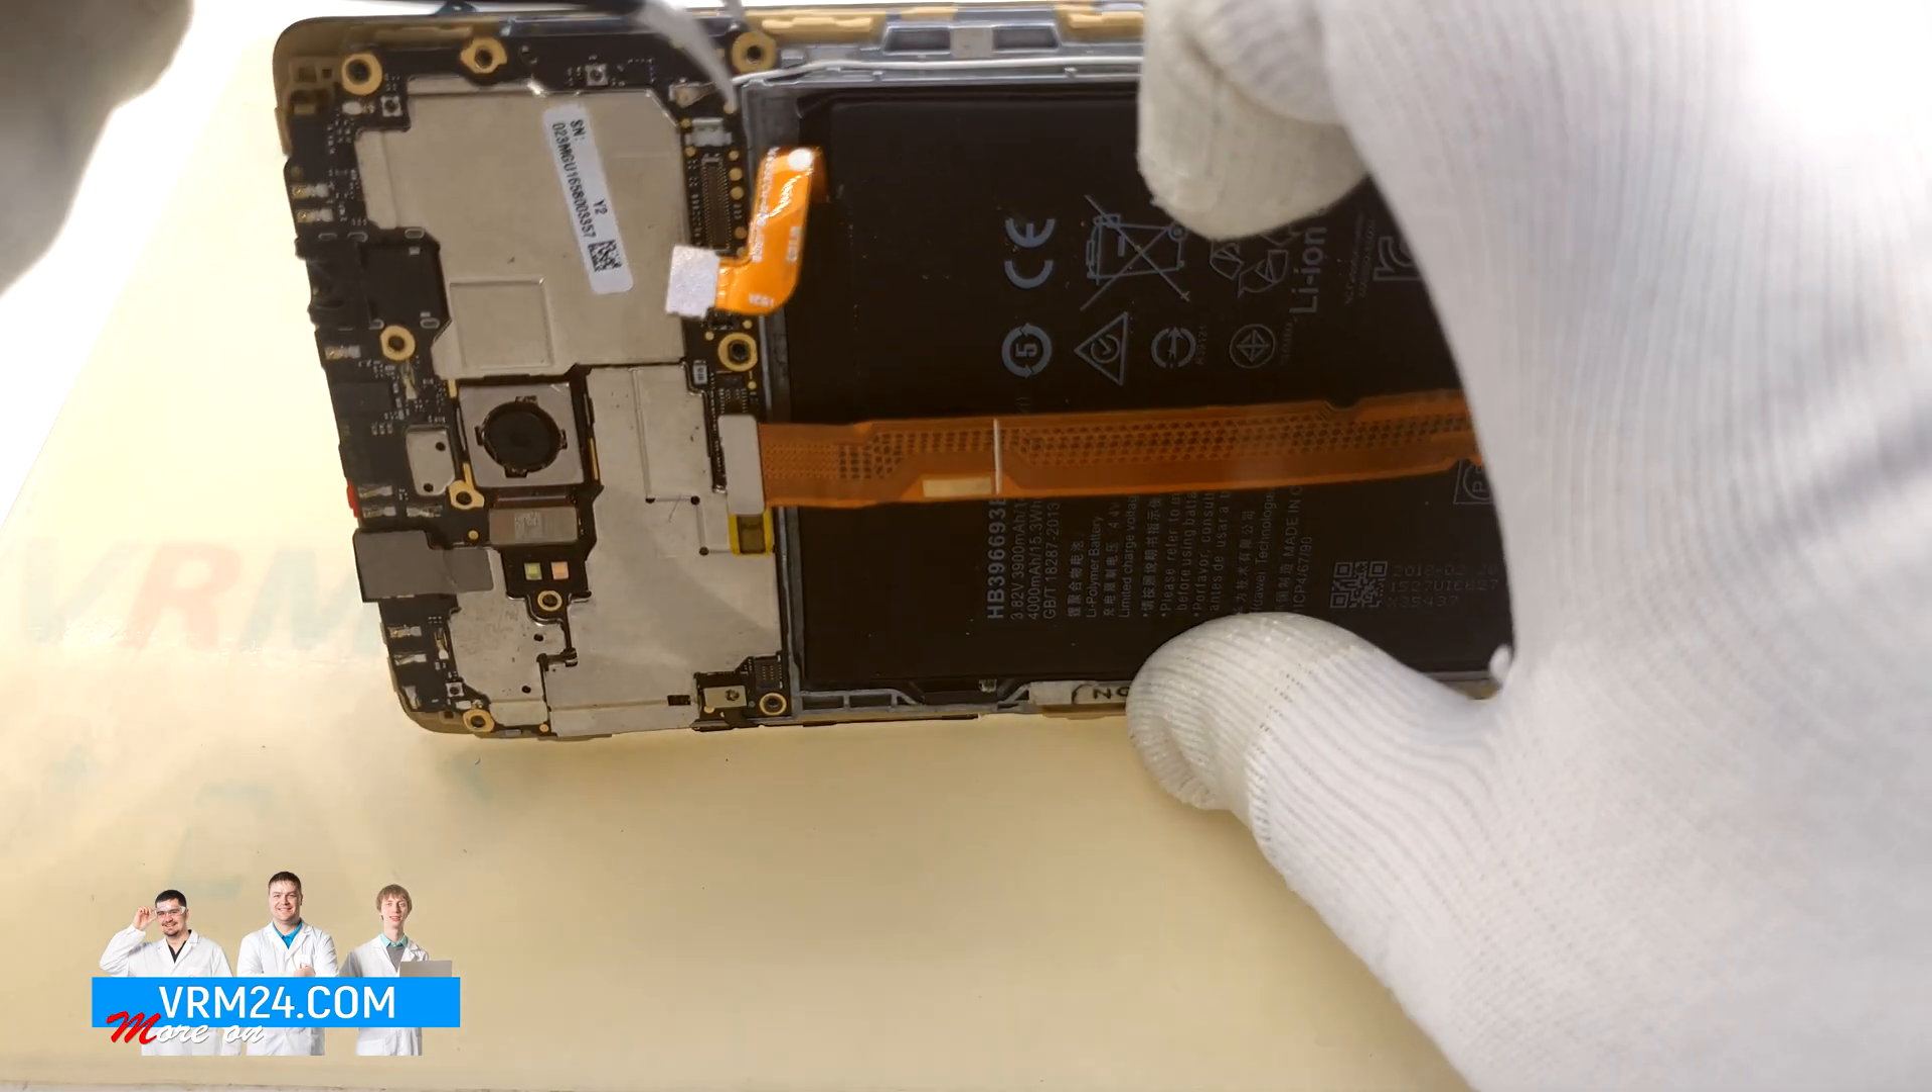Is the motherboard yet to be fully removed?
Yes.